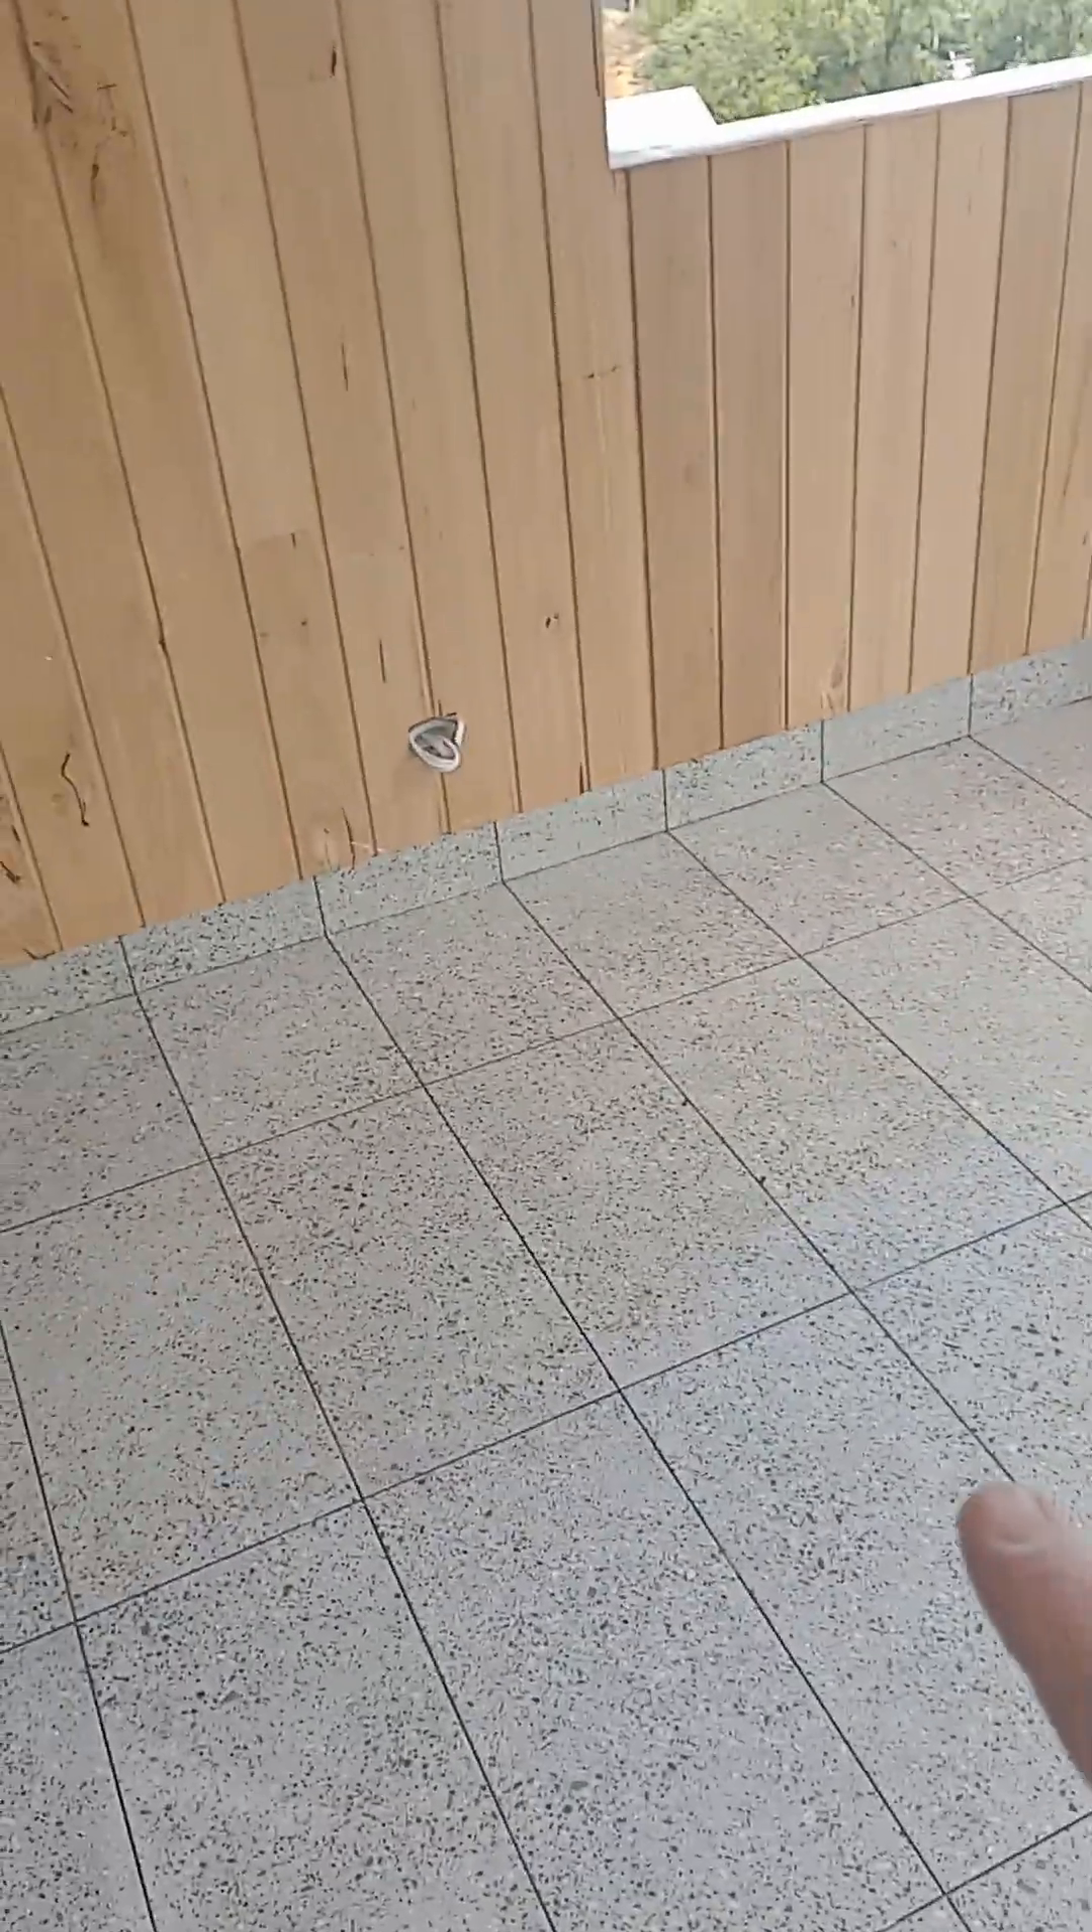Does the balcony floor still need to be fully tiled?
No.